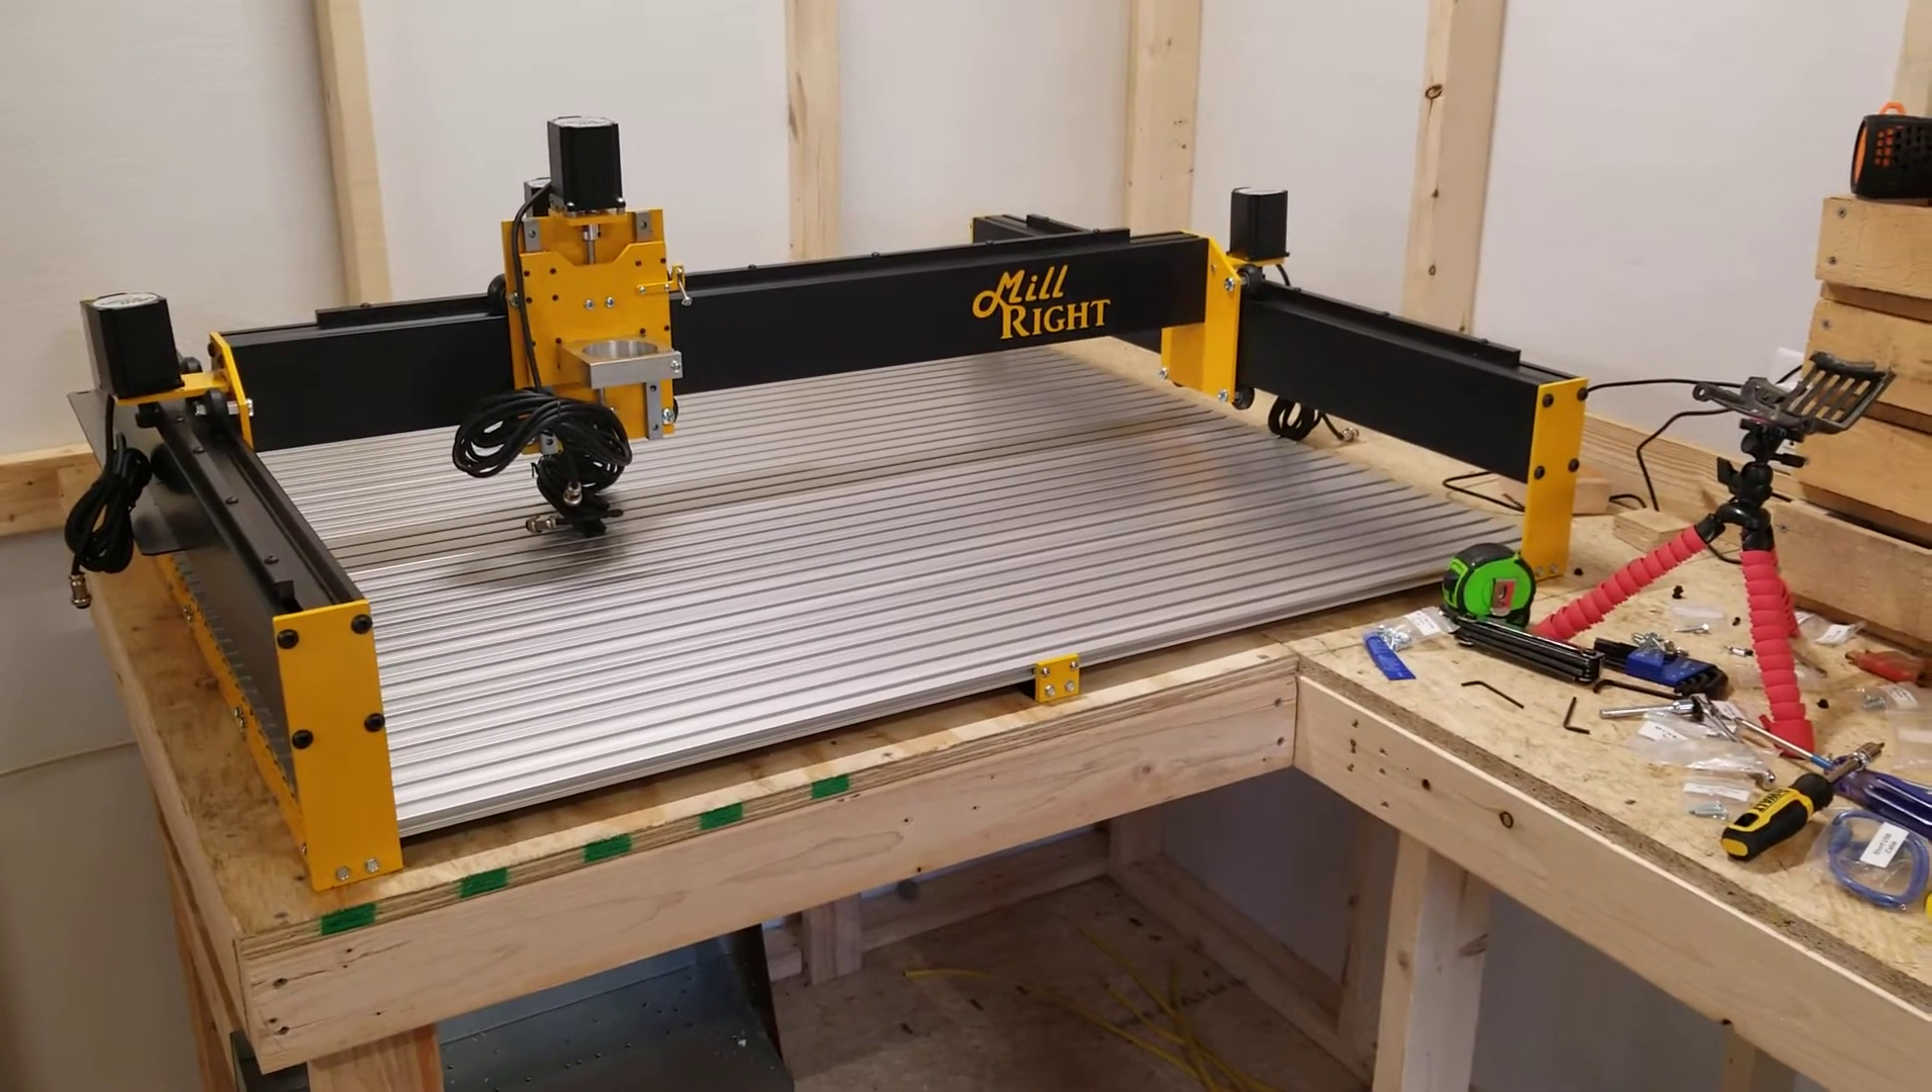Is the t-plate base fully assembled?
Yes.